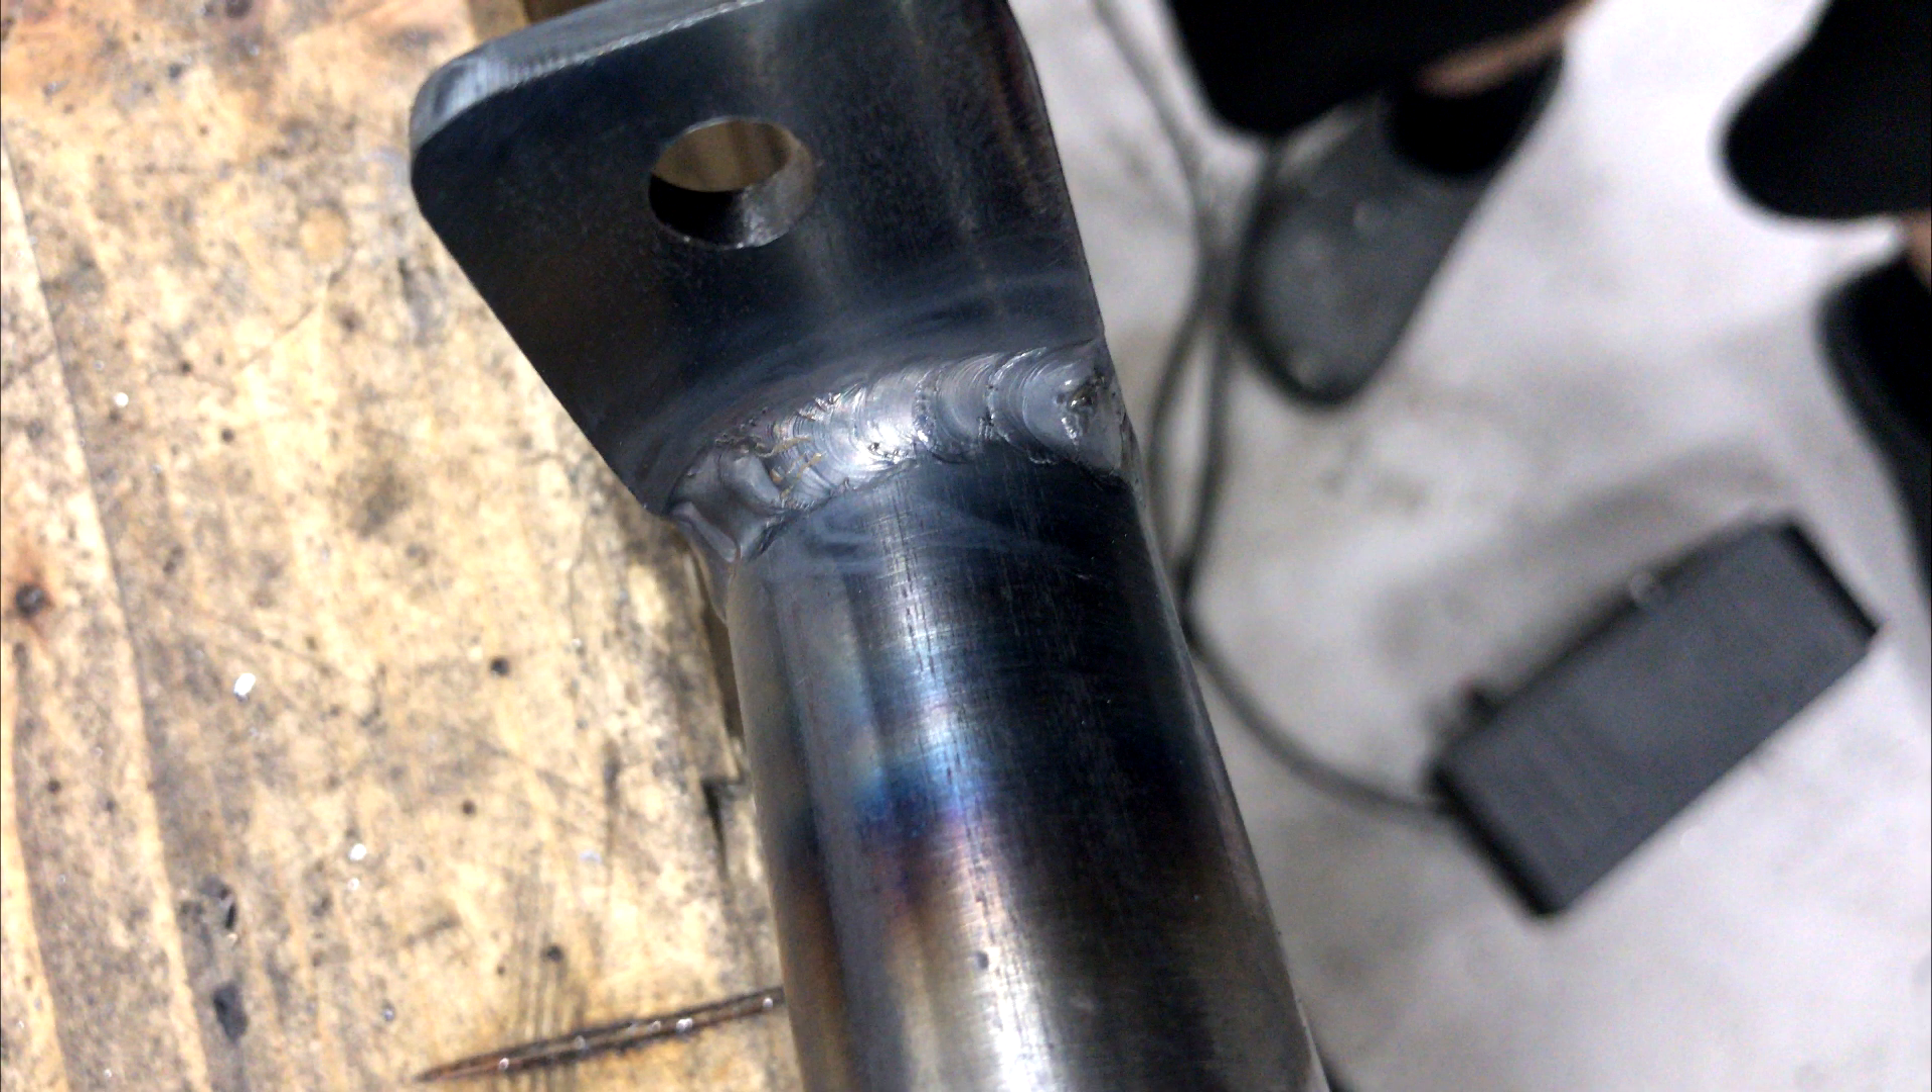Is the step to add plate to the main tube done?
Yes.